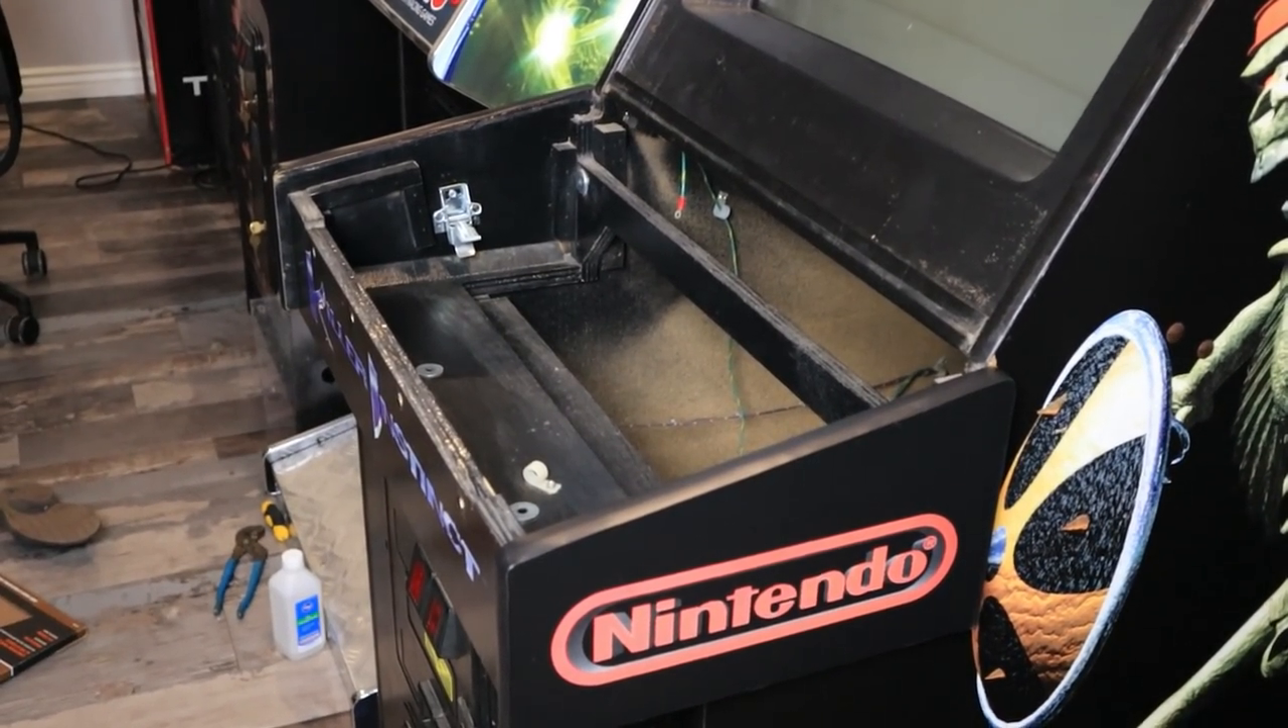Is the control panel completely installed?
No.